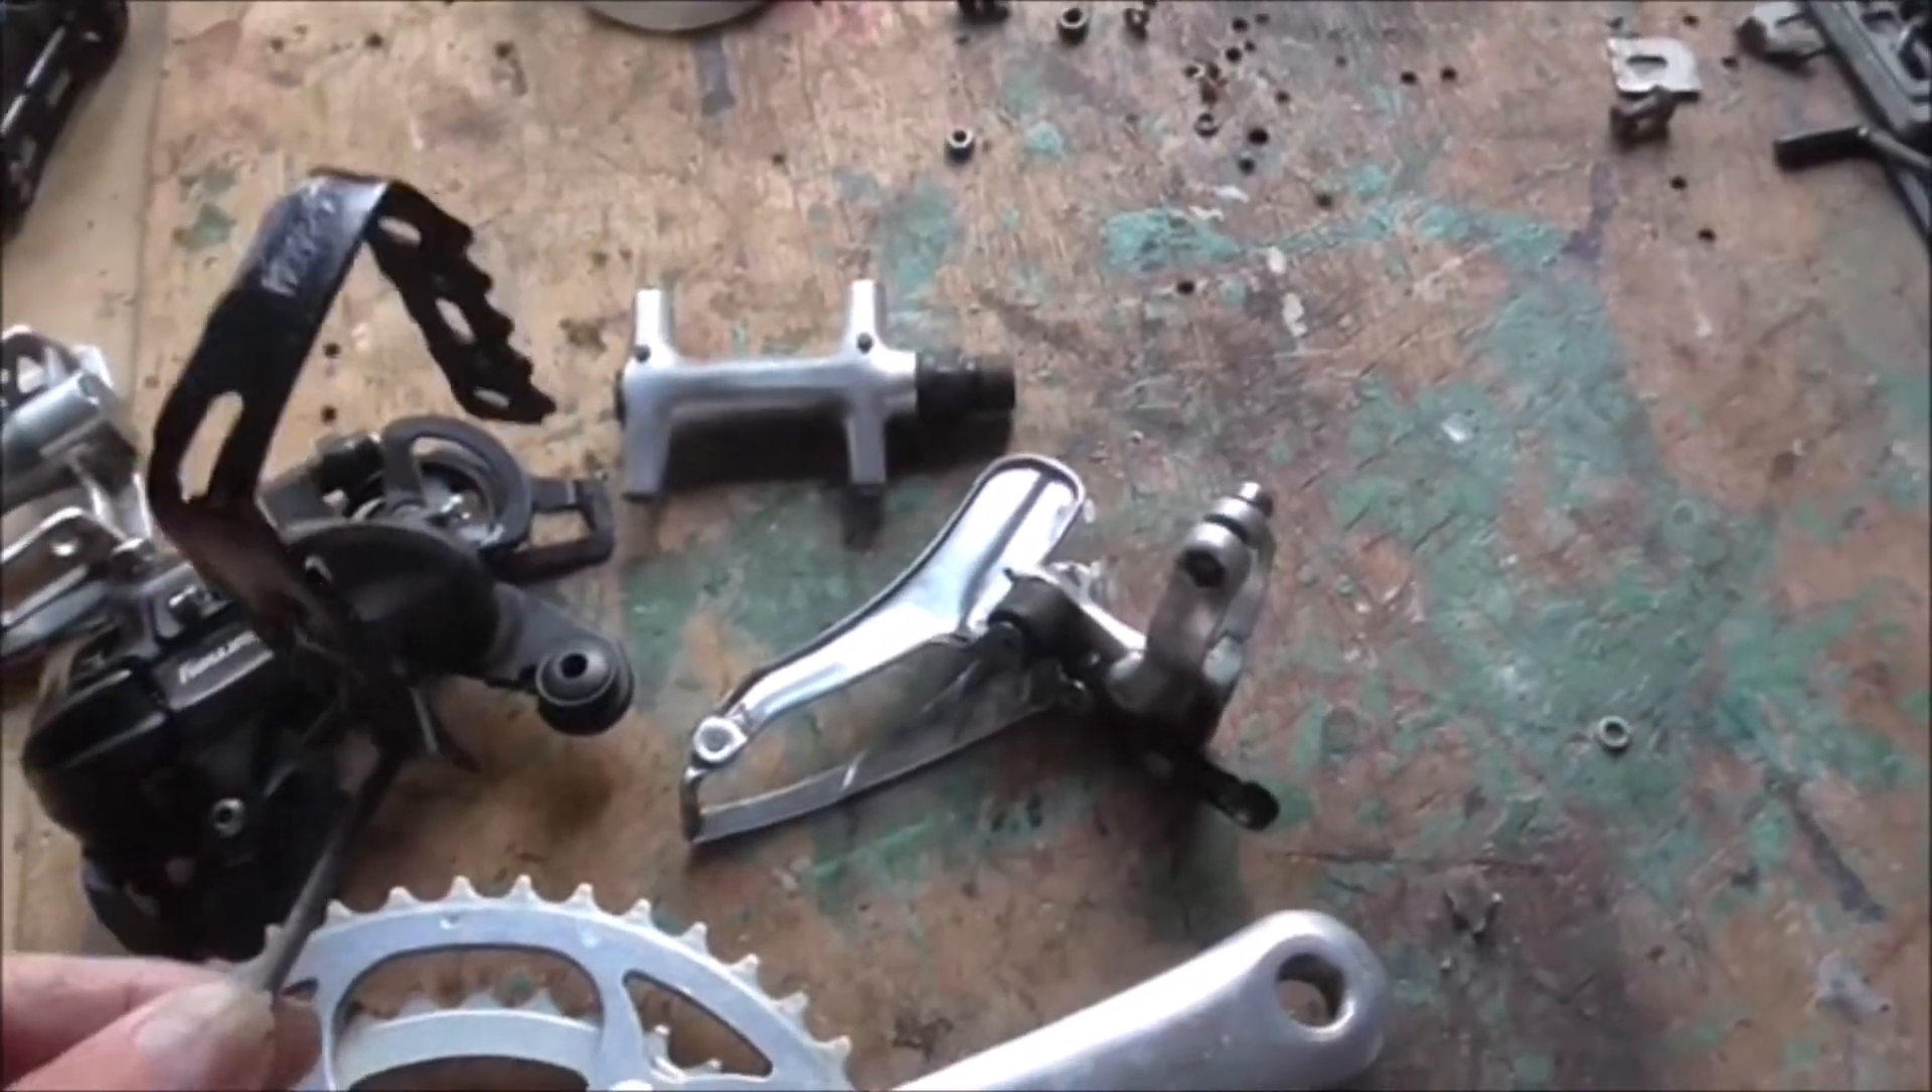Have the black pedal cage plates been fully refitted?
No.